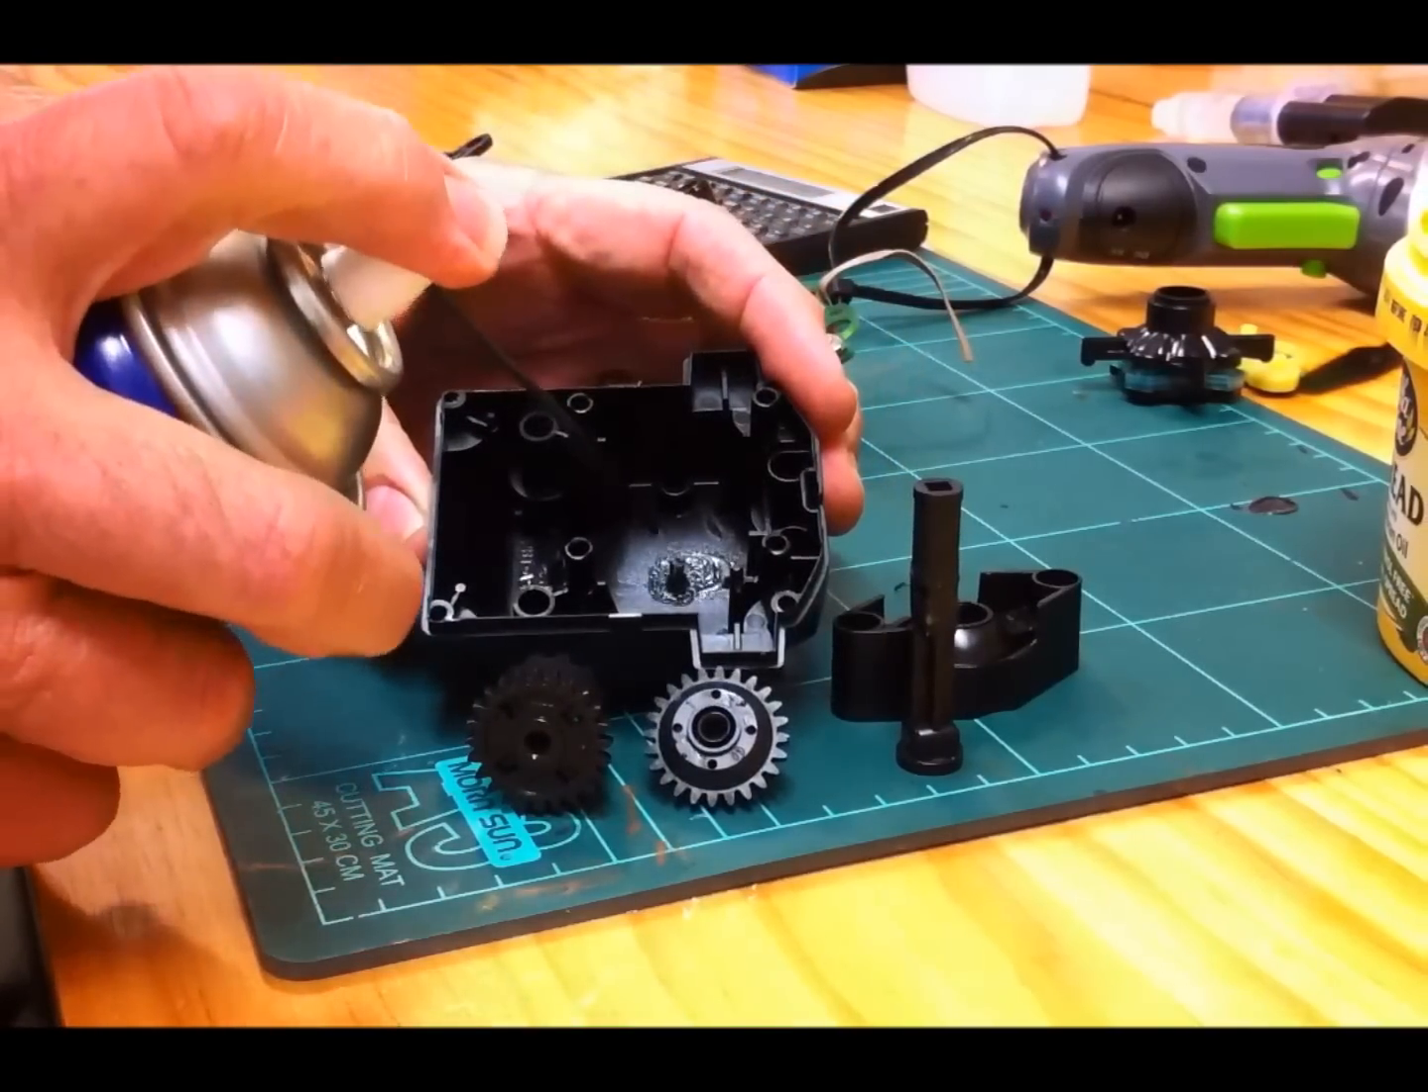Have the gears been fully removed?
Yes.